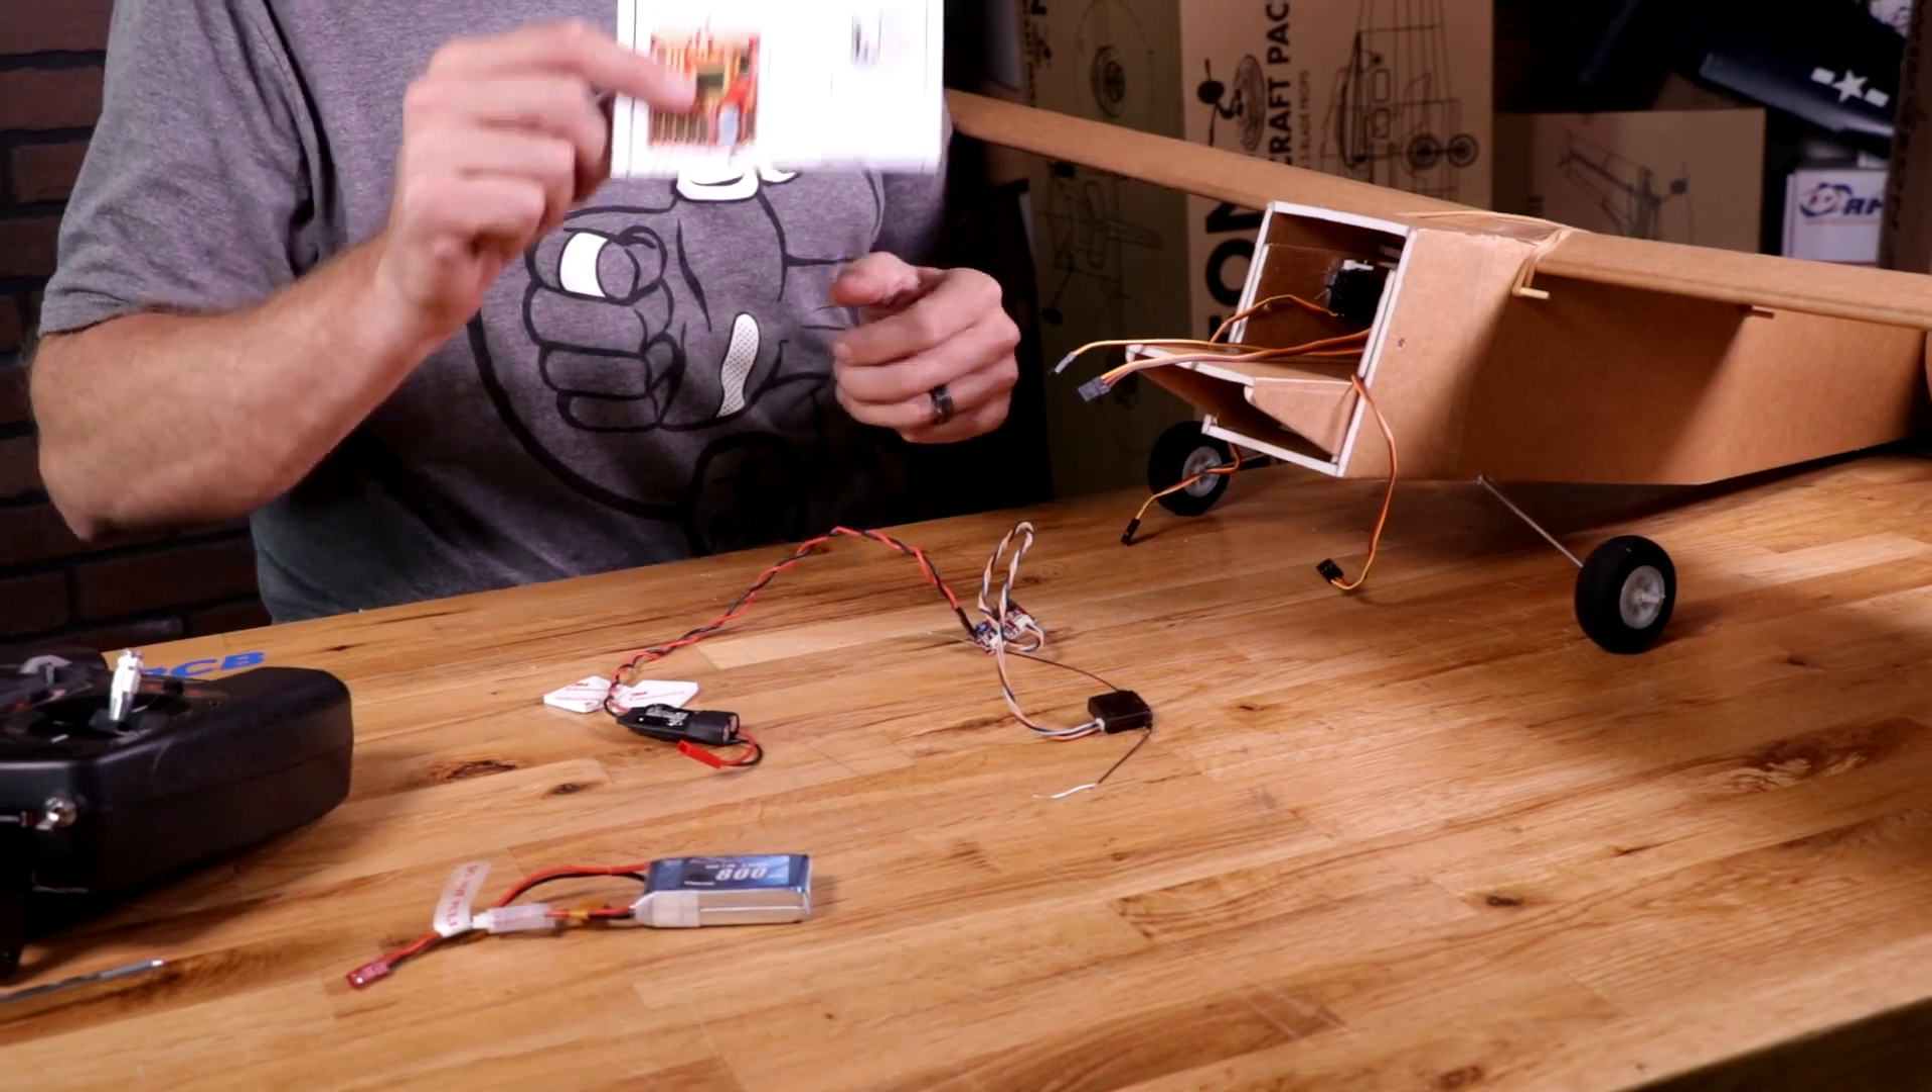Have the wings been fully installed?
Yes.